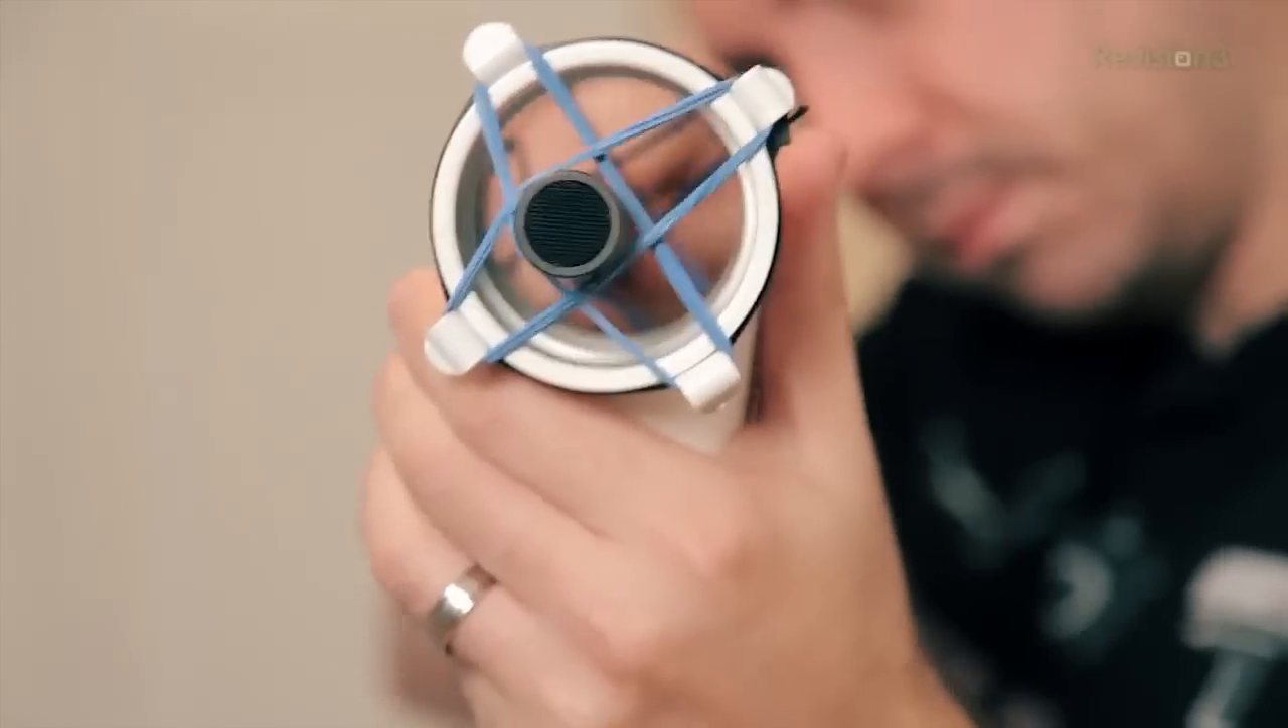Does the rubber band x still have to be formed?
No.